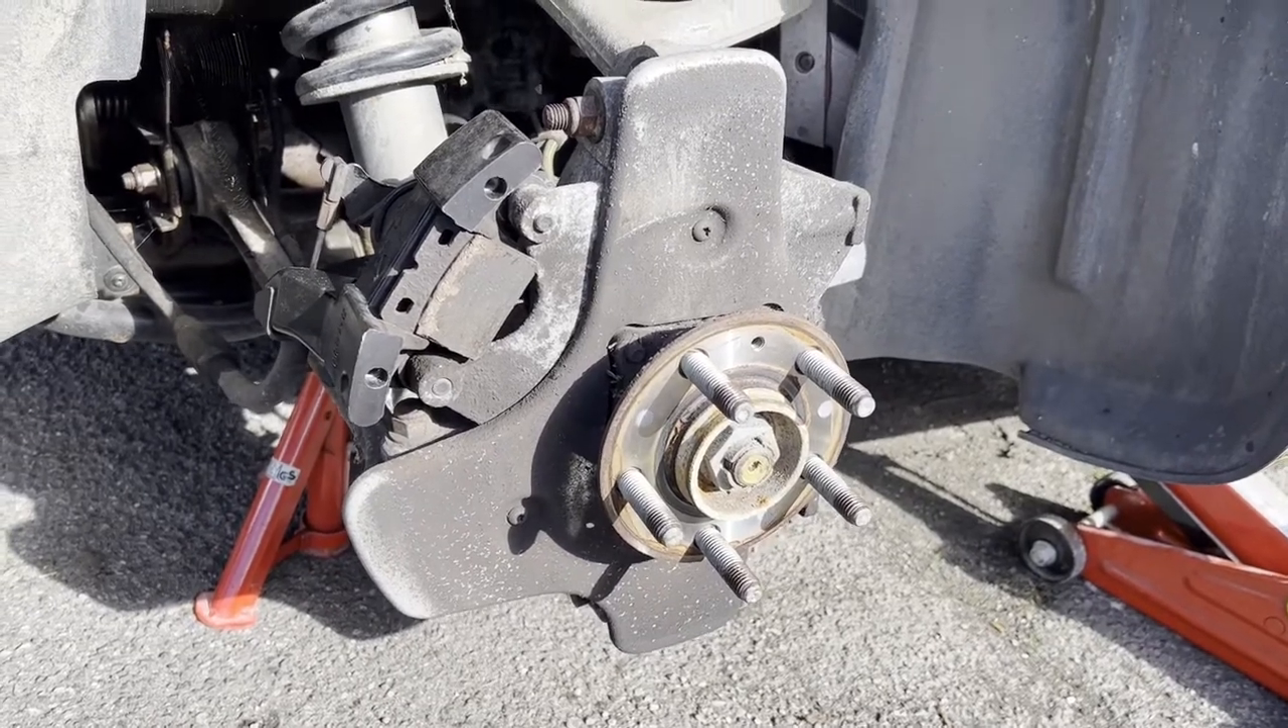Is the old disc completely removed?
Yes.